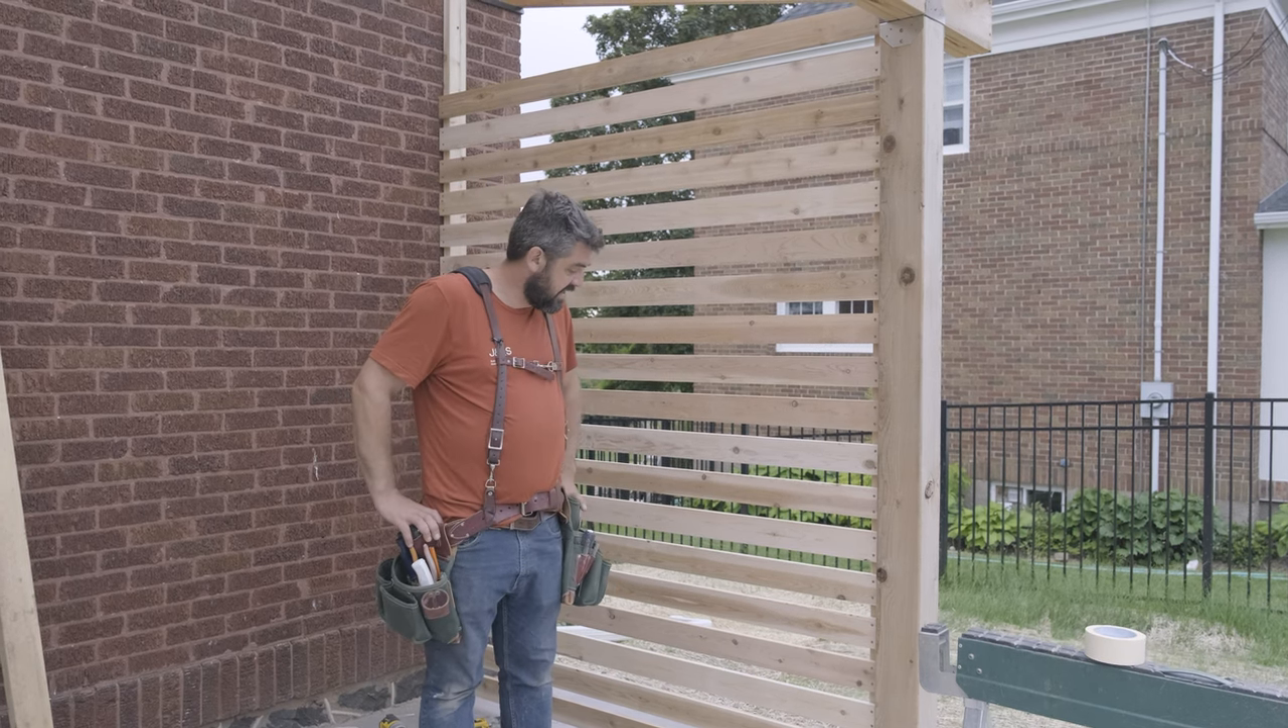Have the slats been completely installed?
Yes.